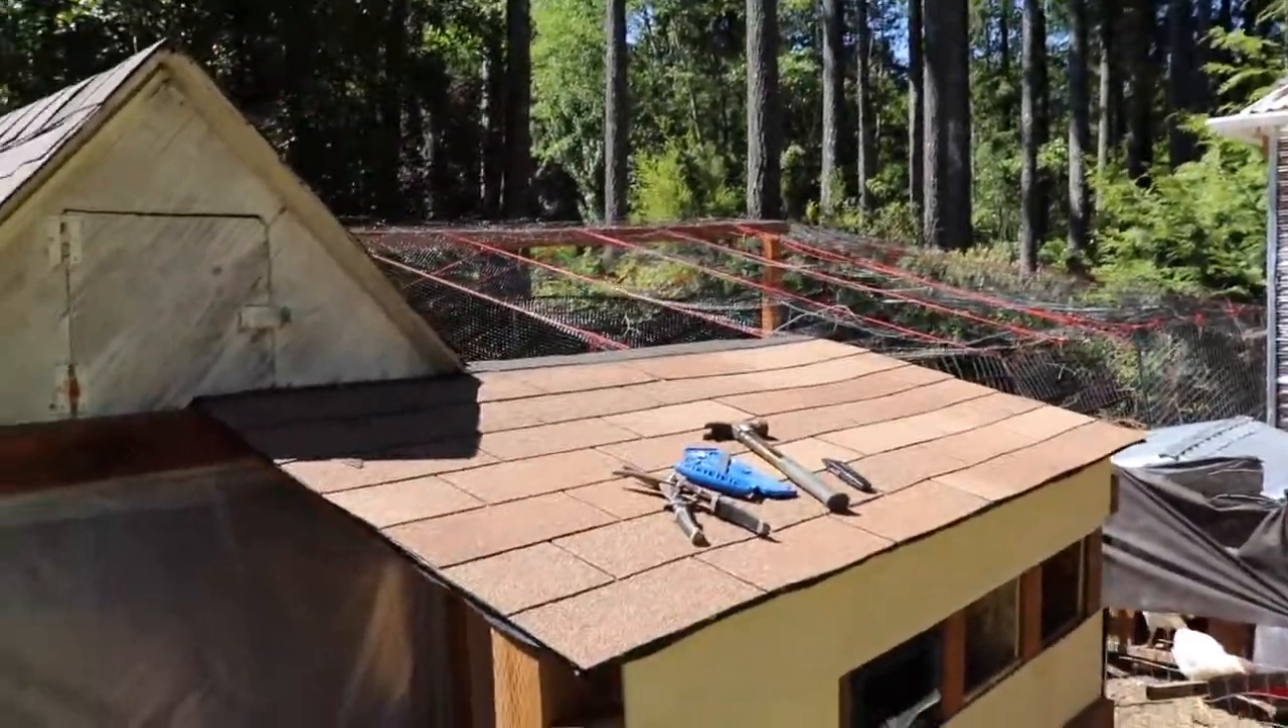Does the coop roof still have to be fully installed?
No.